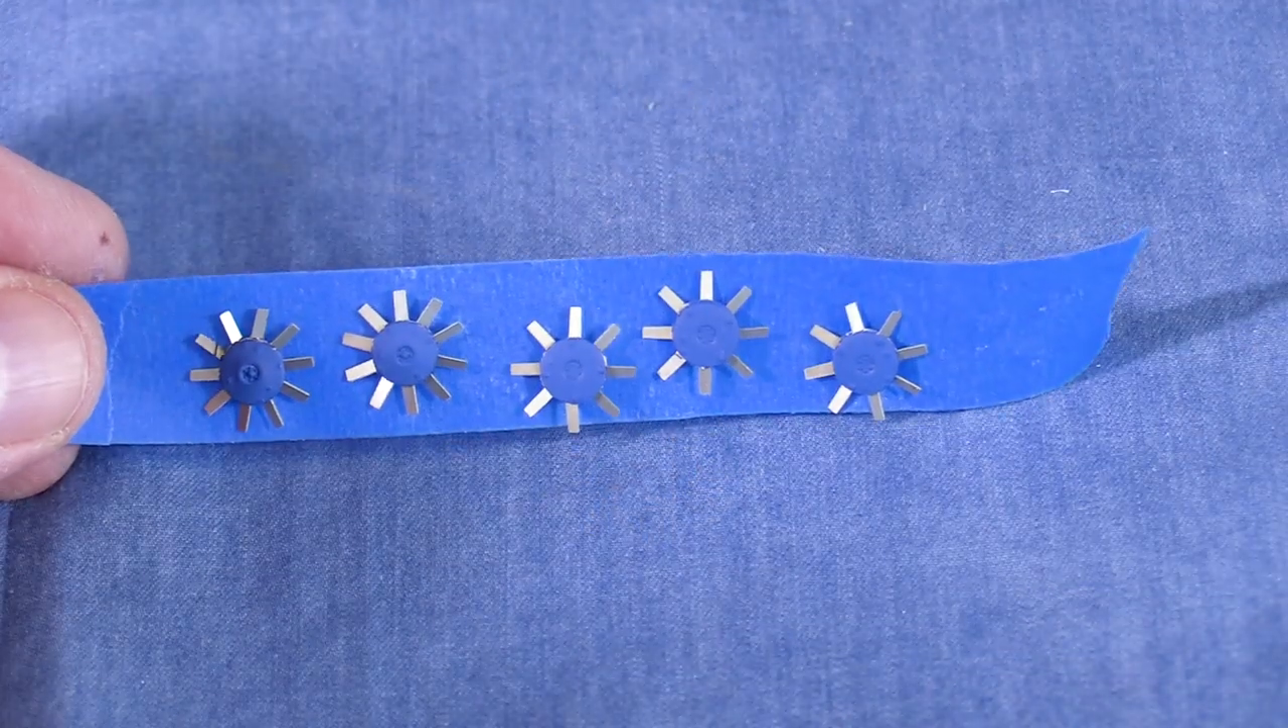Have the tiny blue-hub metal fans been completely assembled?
Yes.